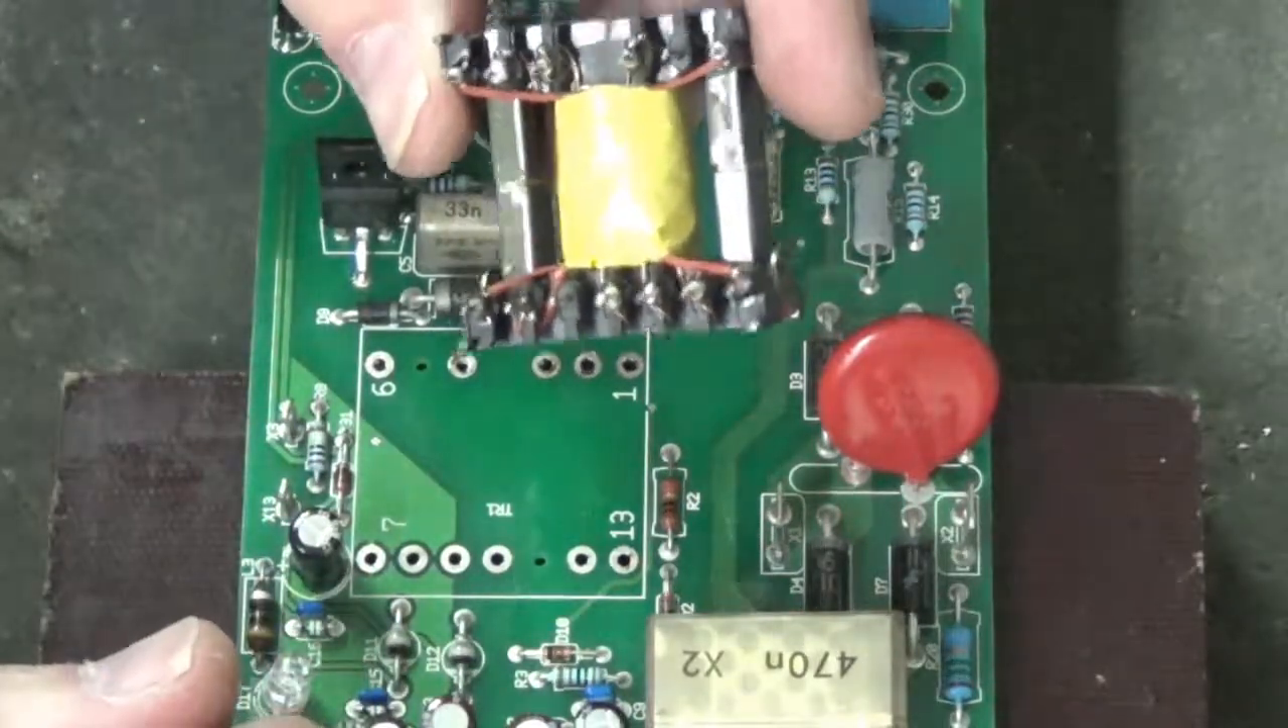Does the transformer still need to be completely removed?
No.